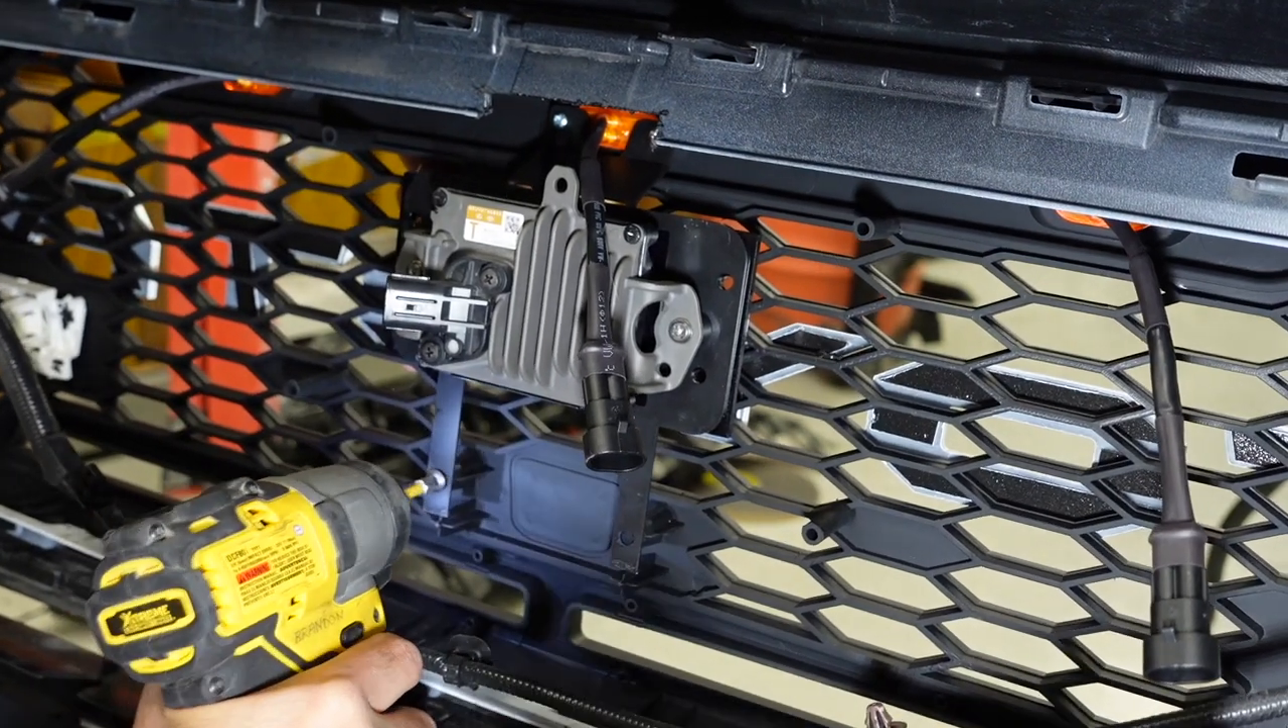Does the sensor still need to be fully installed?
Yes.